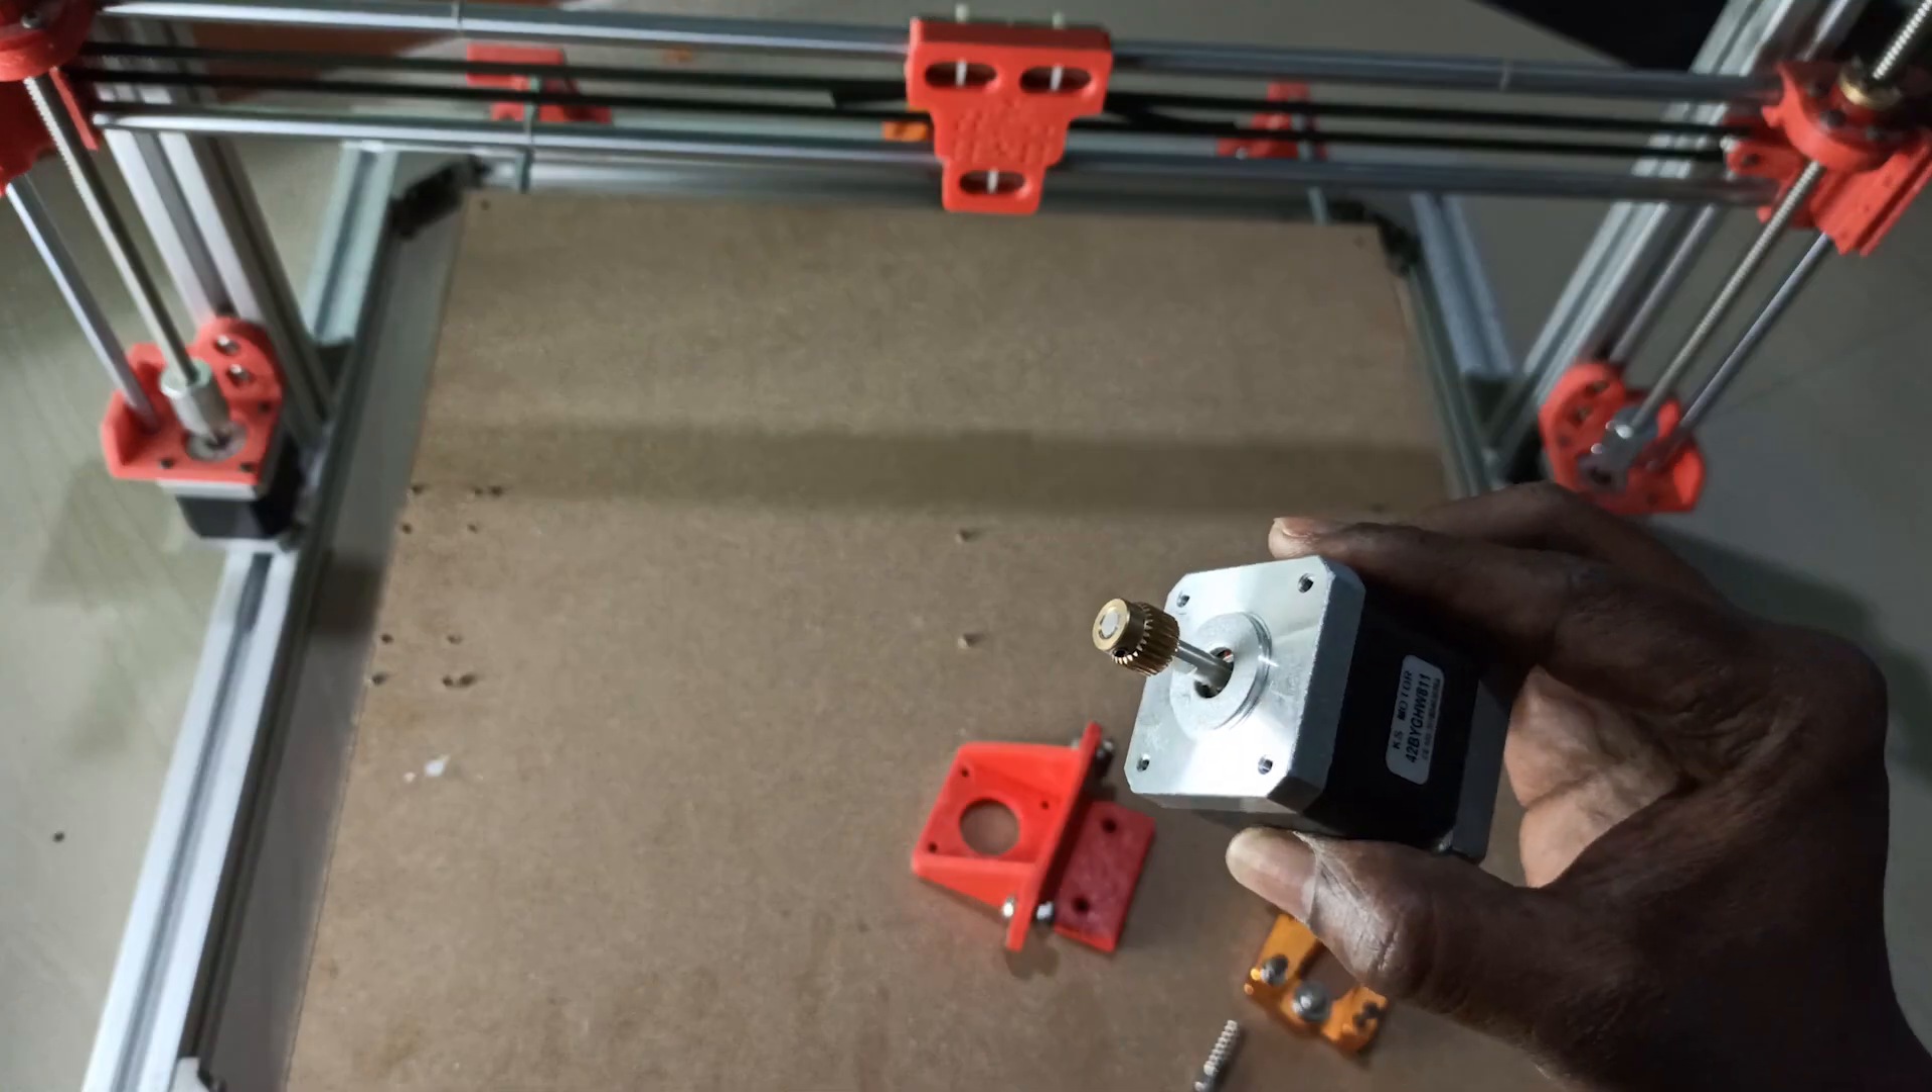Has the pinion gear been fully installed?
Yes.